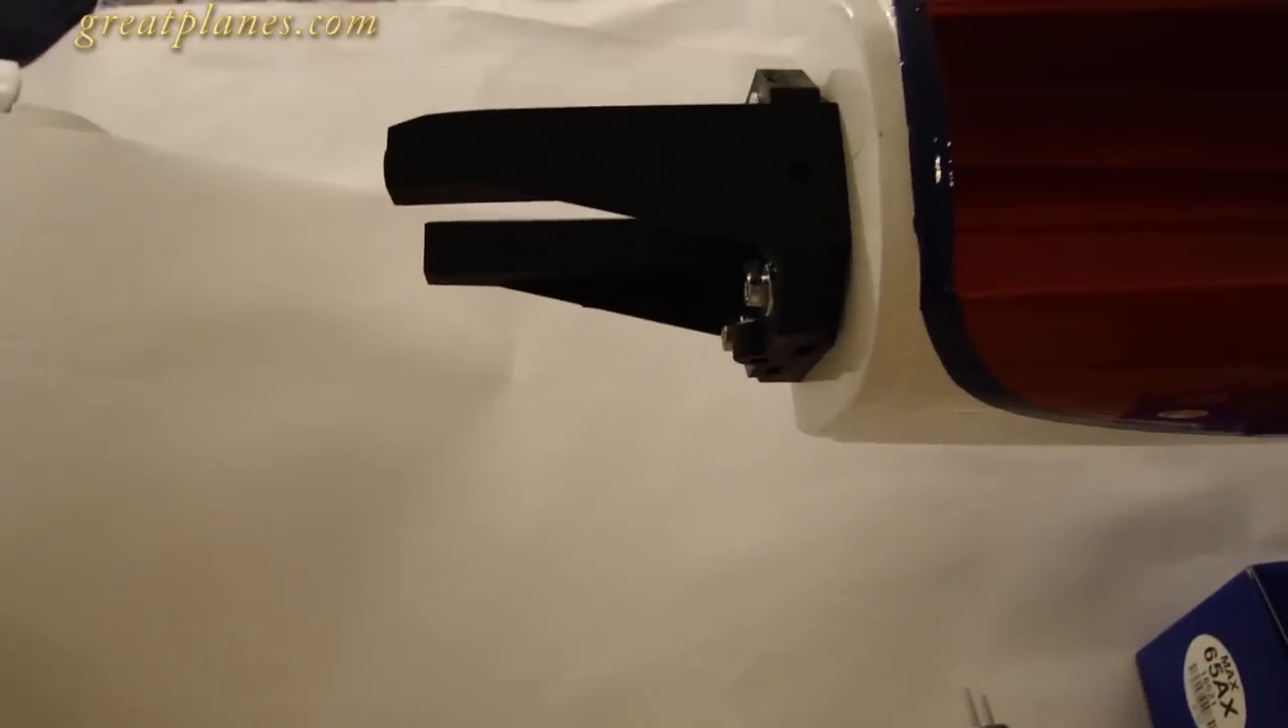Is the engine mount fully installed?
Yes.